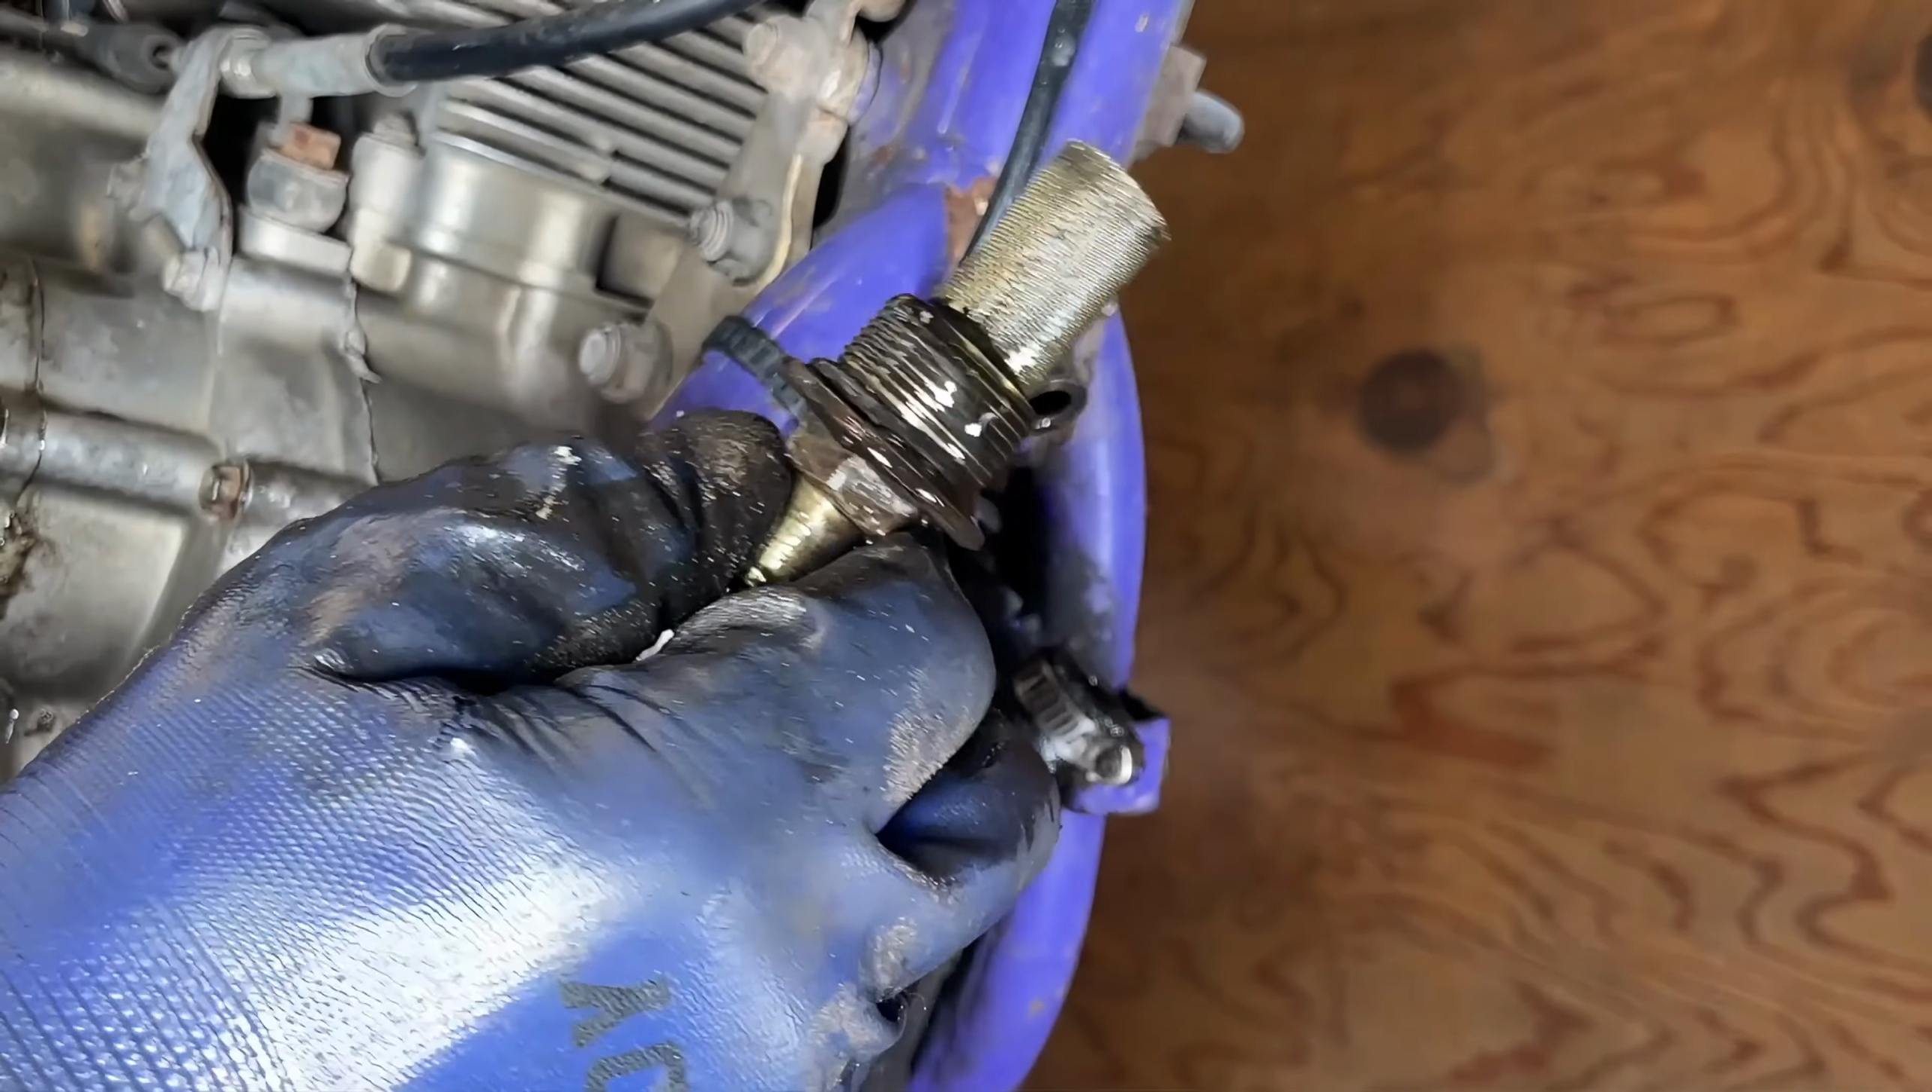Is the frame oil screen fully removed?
Yes.